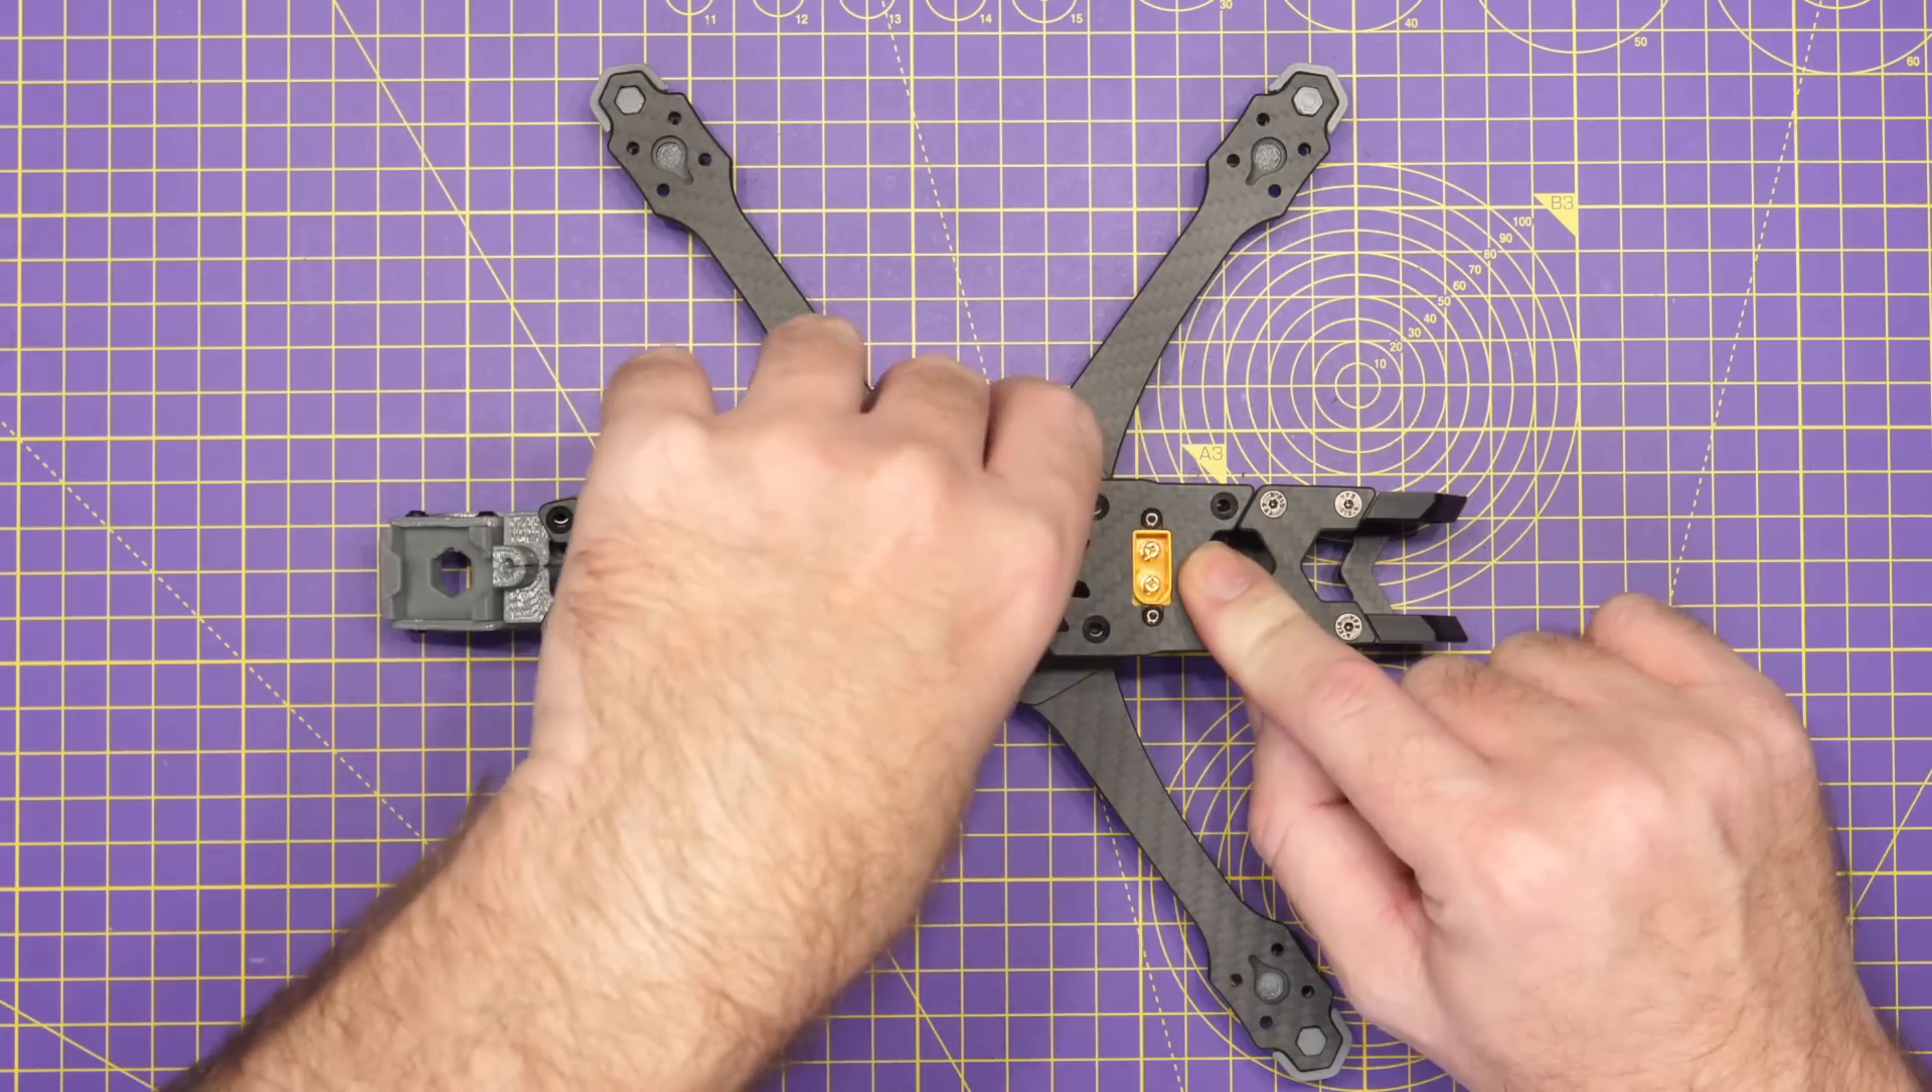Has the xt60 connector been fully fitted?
Yes.